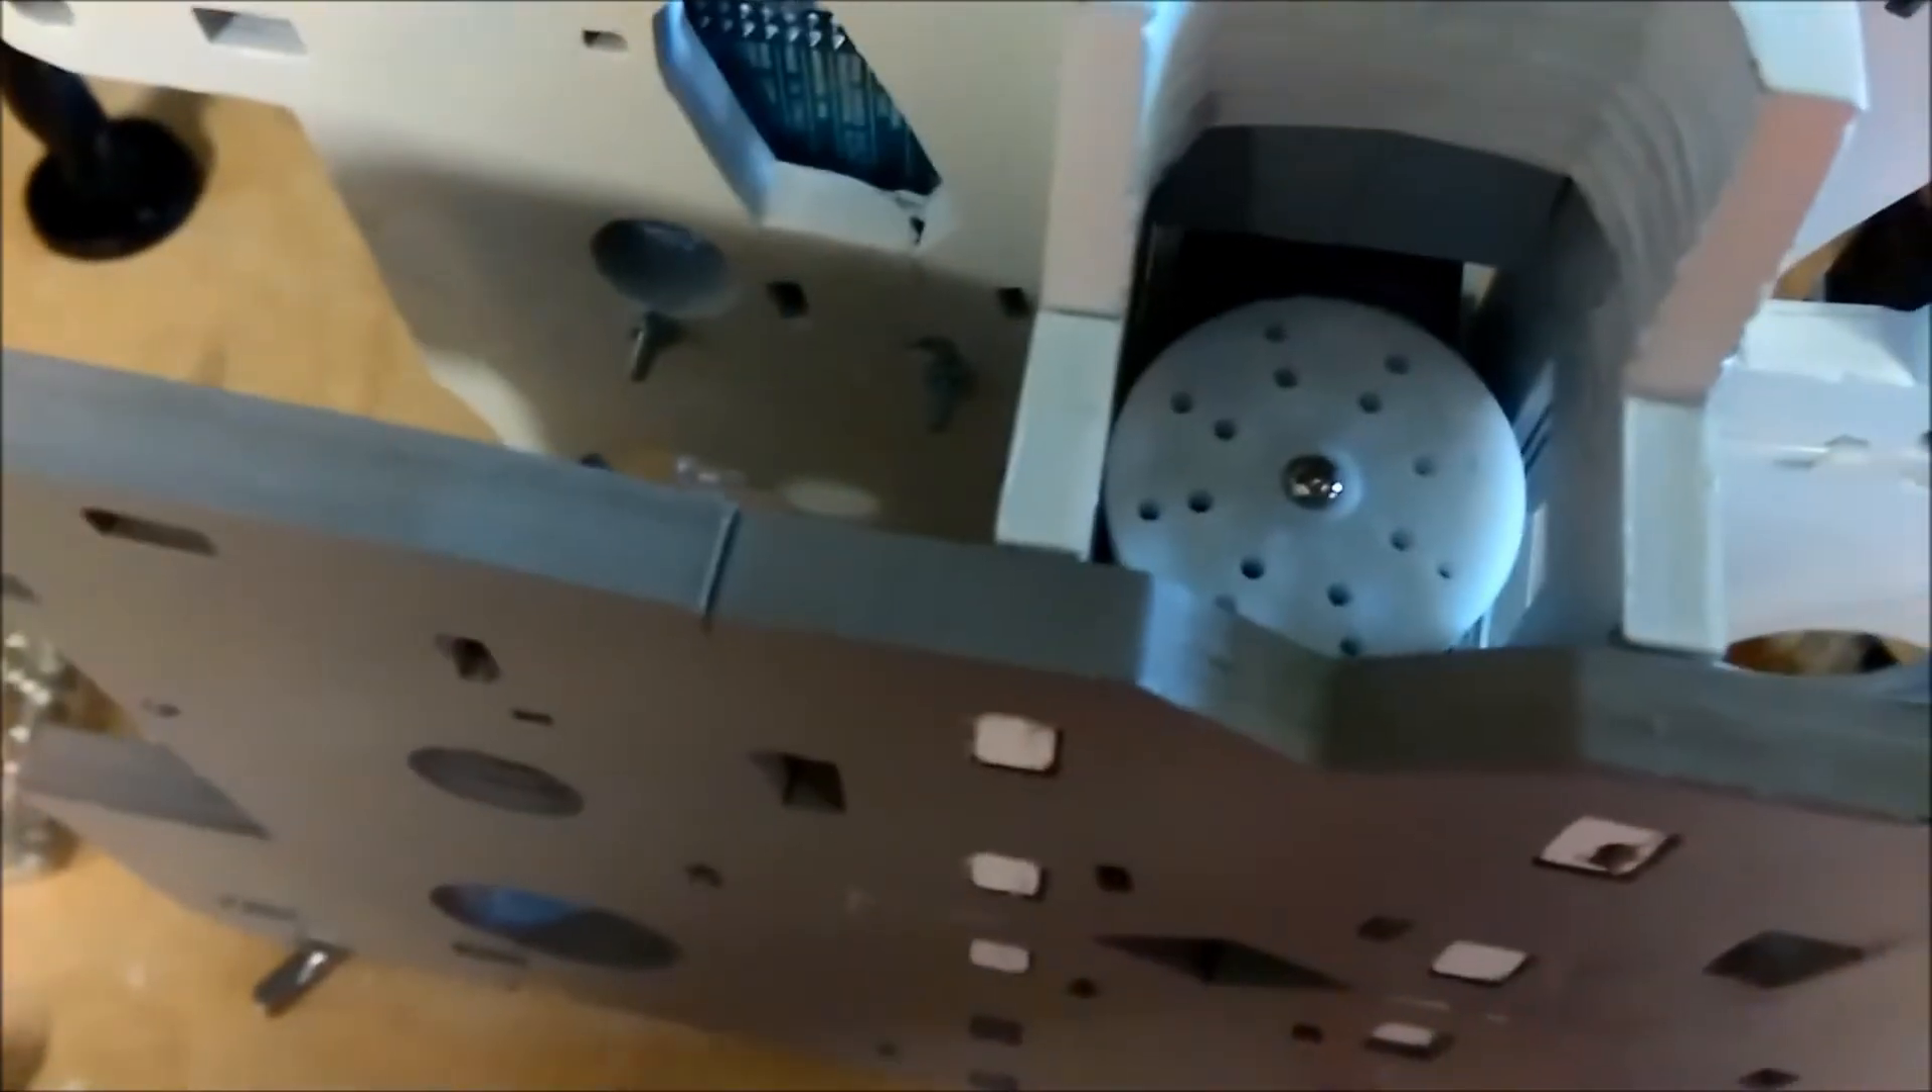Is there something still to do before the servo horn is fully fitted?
No.